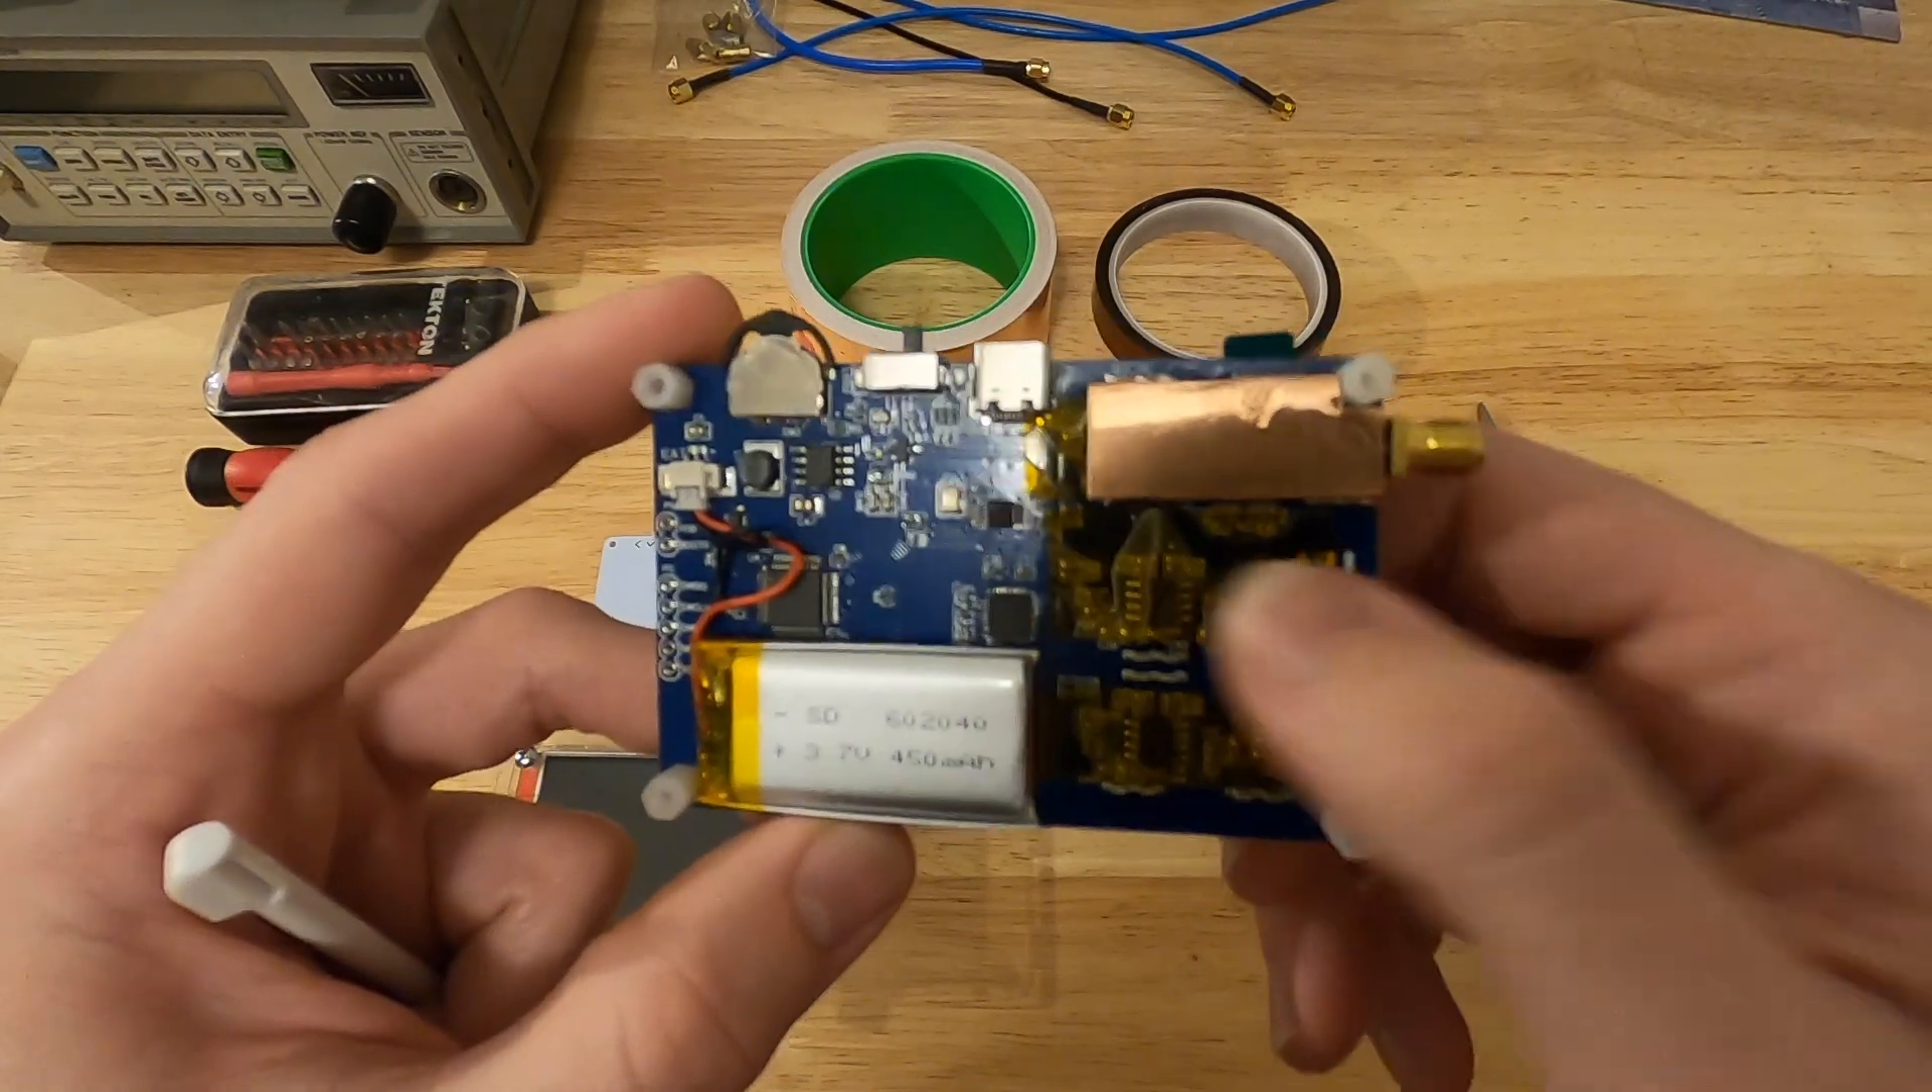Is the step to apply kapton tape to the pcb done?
Yes.